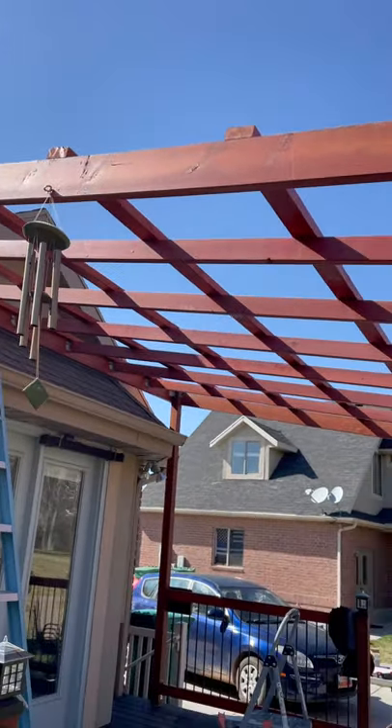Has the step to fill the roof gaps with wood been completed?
No.